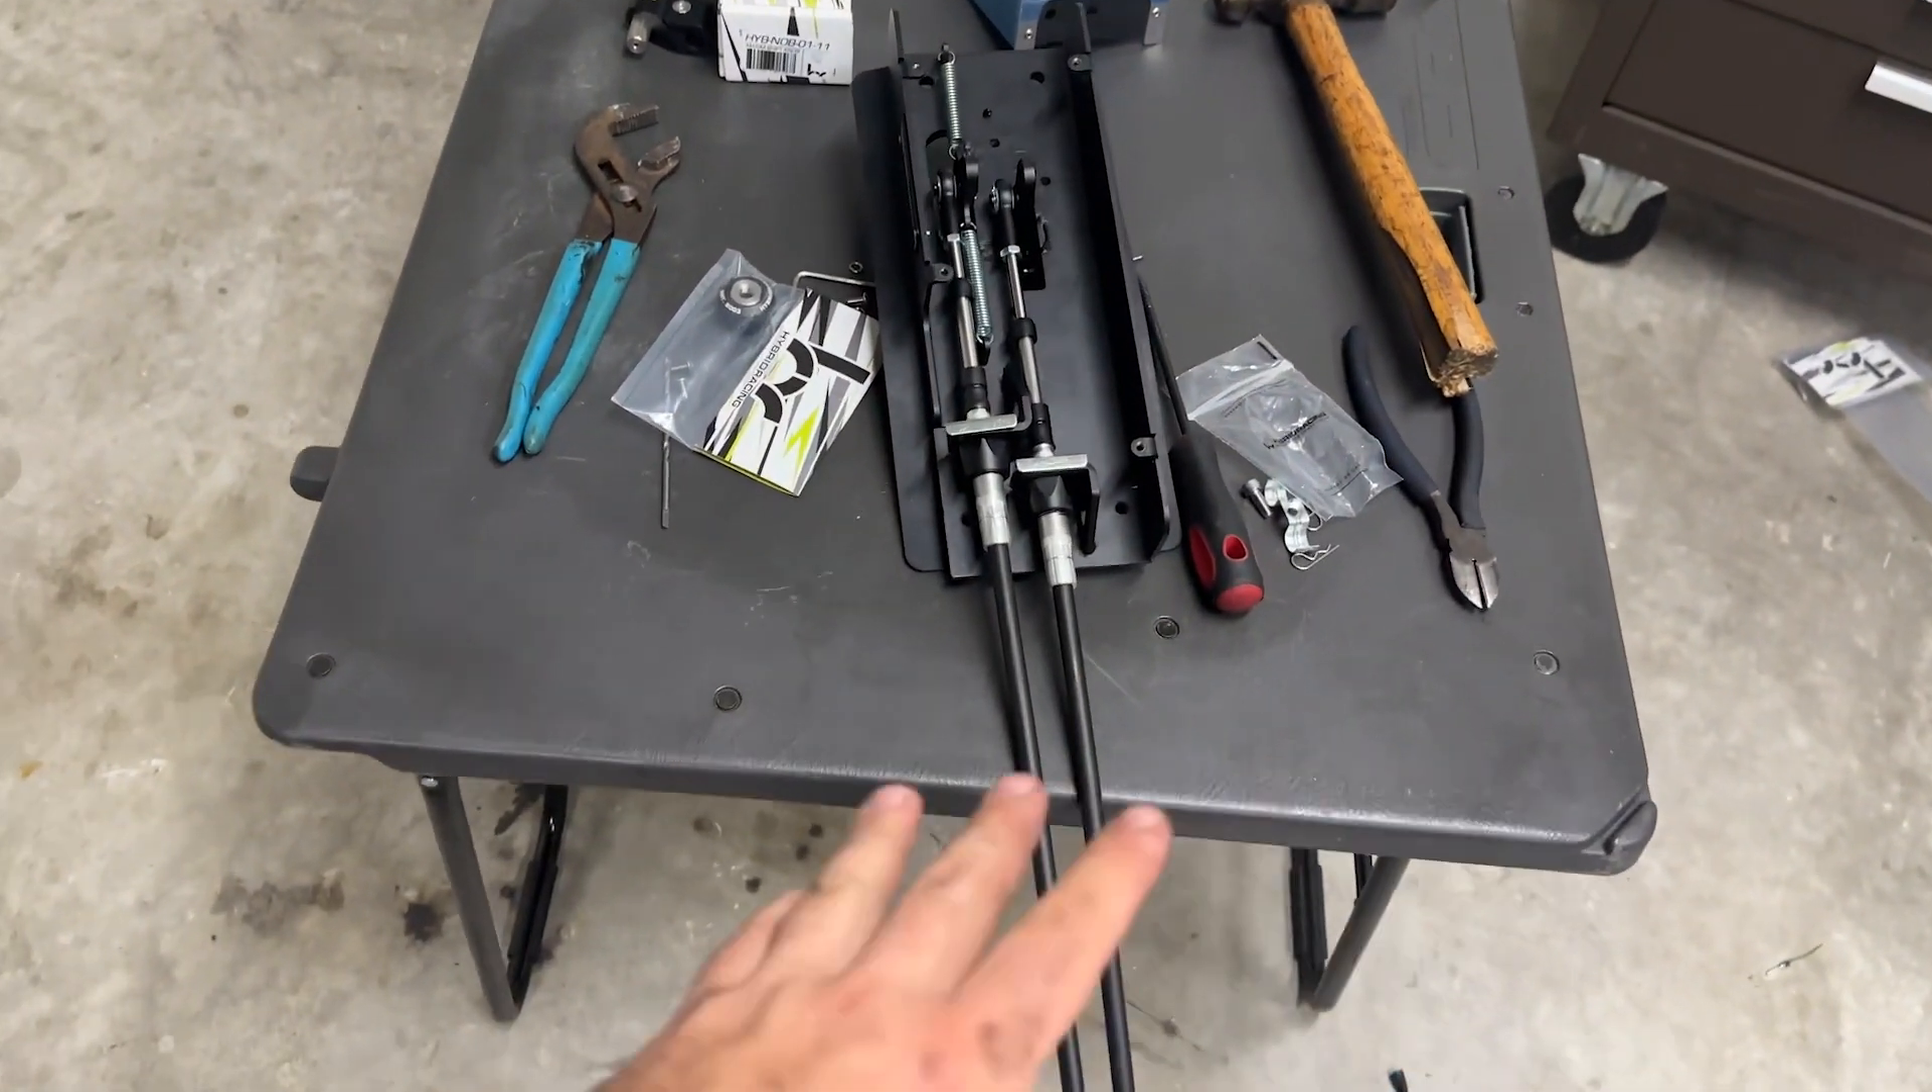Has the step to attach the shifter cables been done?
Yes.